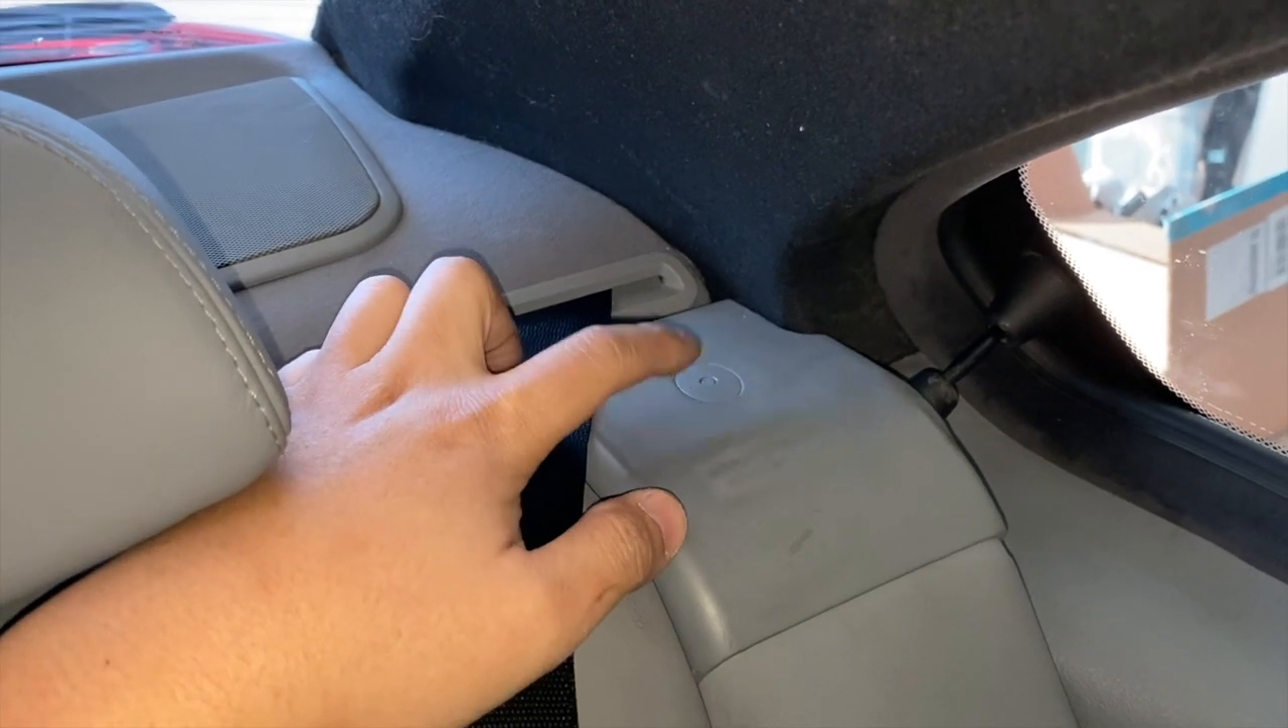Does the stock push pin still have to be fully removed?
Yes.